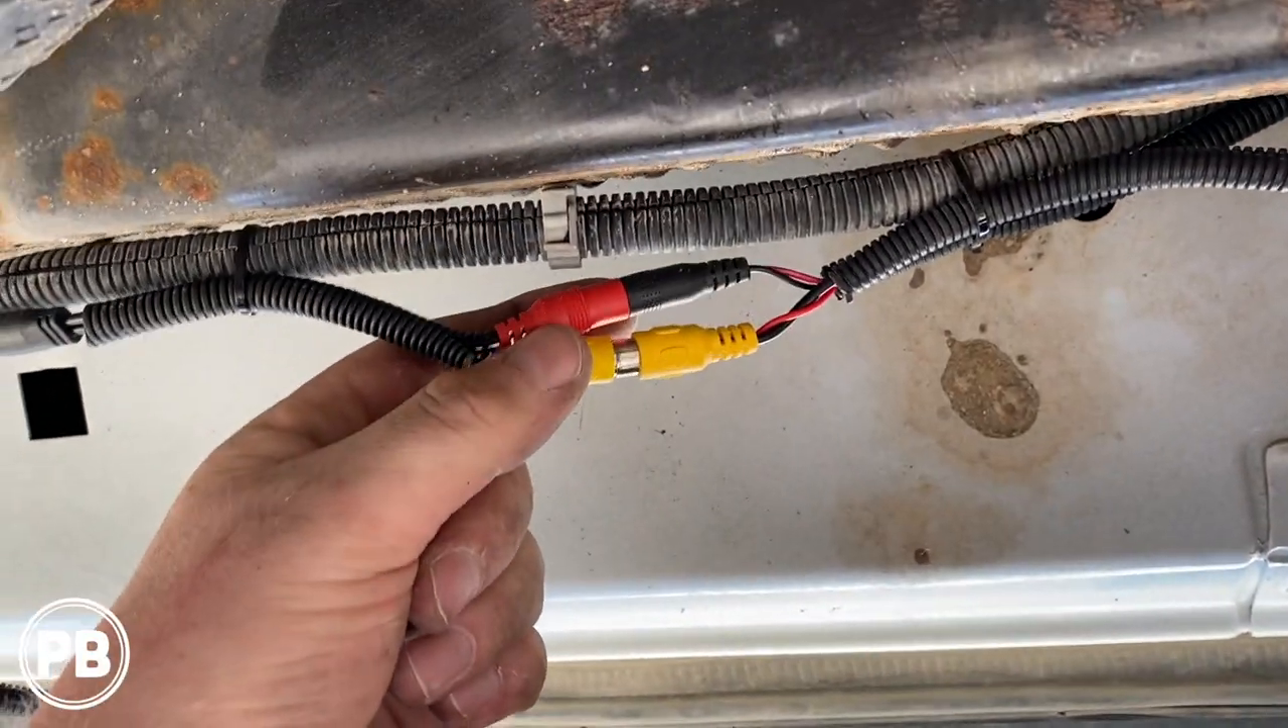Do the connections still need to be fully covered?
Yes.